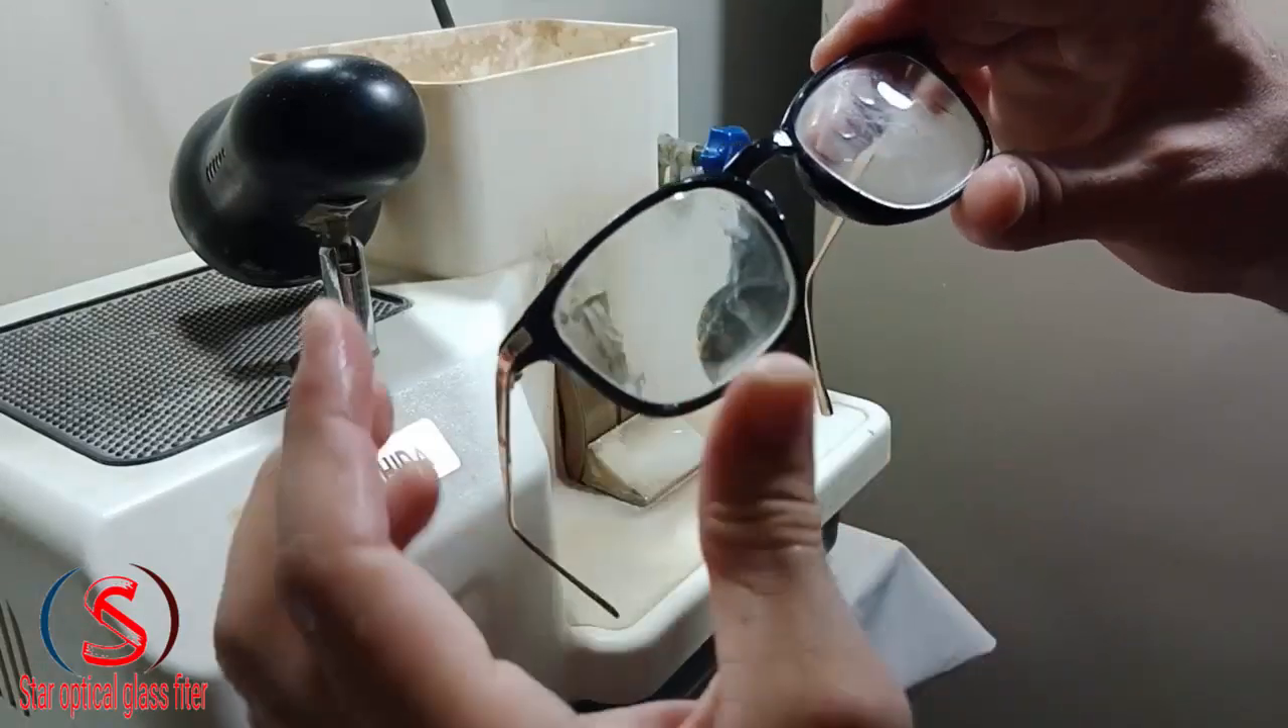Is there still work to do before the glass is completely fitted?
No.